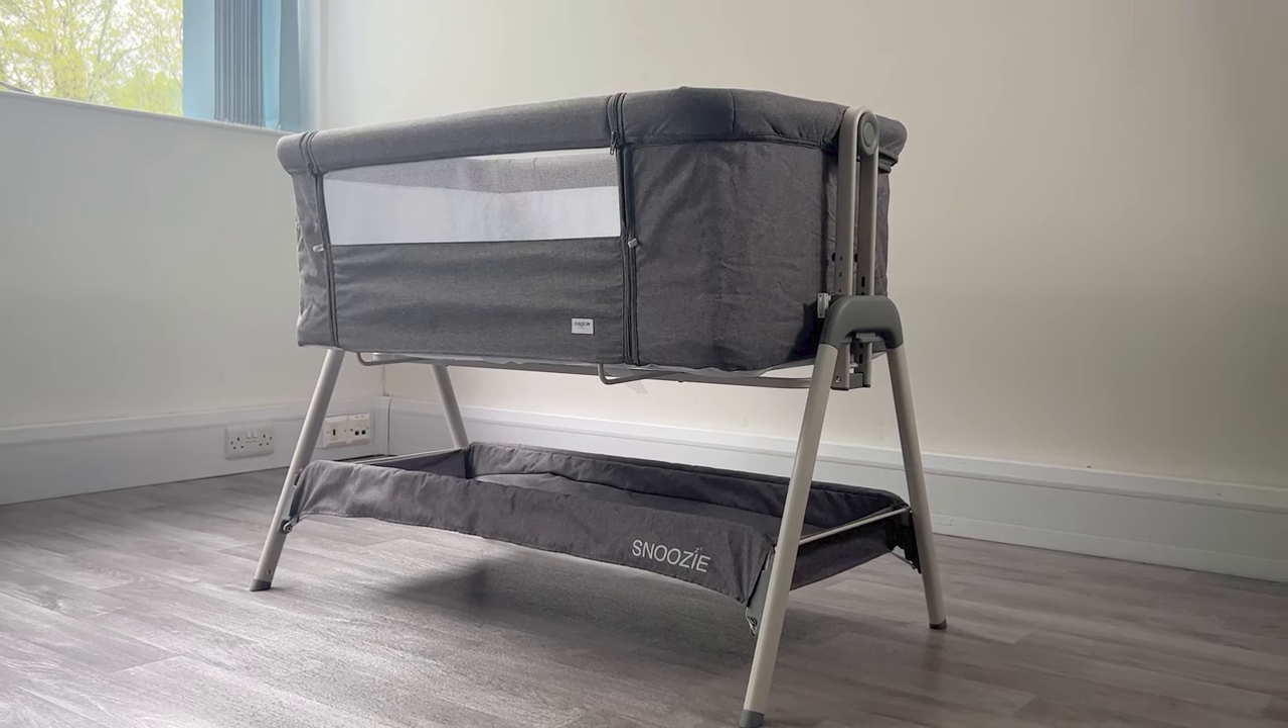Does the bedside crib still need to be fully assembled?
No.